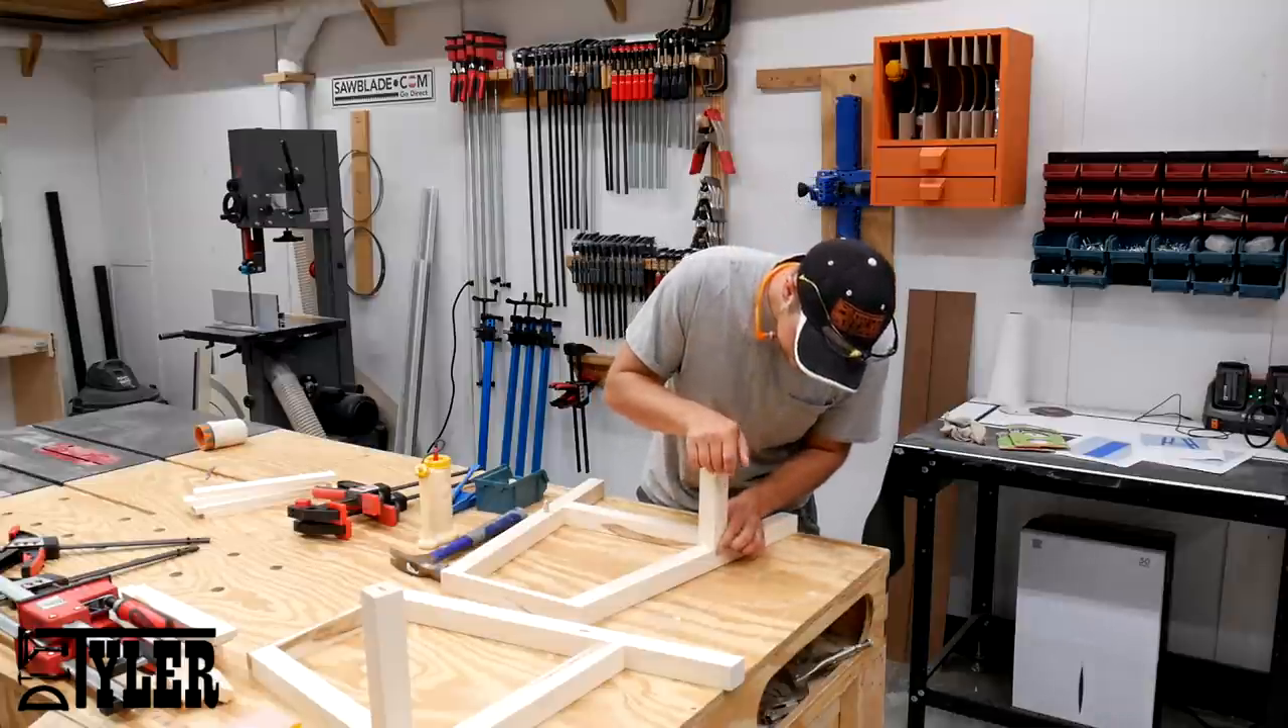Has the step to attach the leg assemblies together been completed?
No.